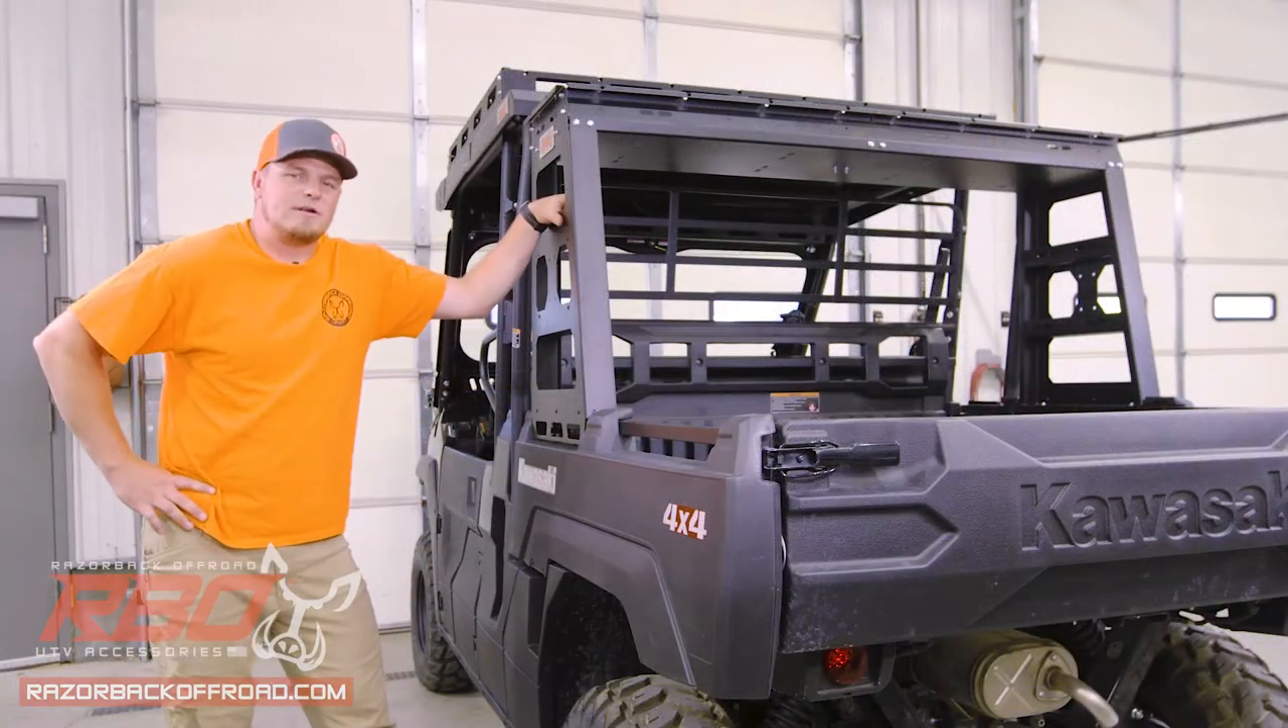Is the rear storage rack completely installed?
Yes.